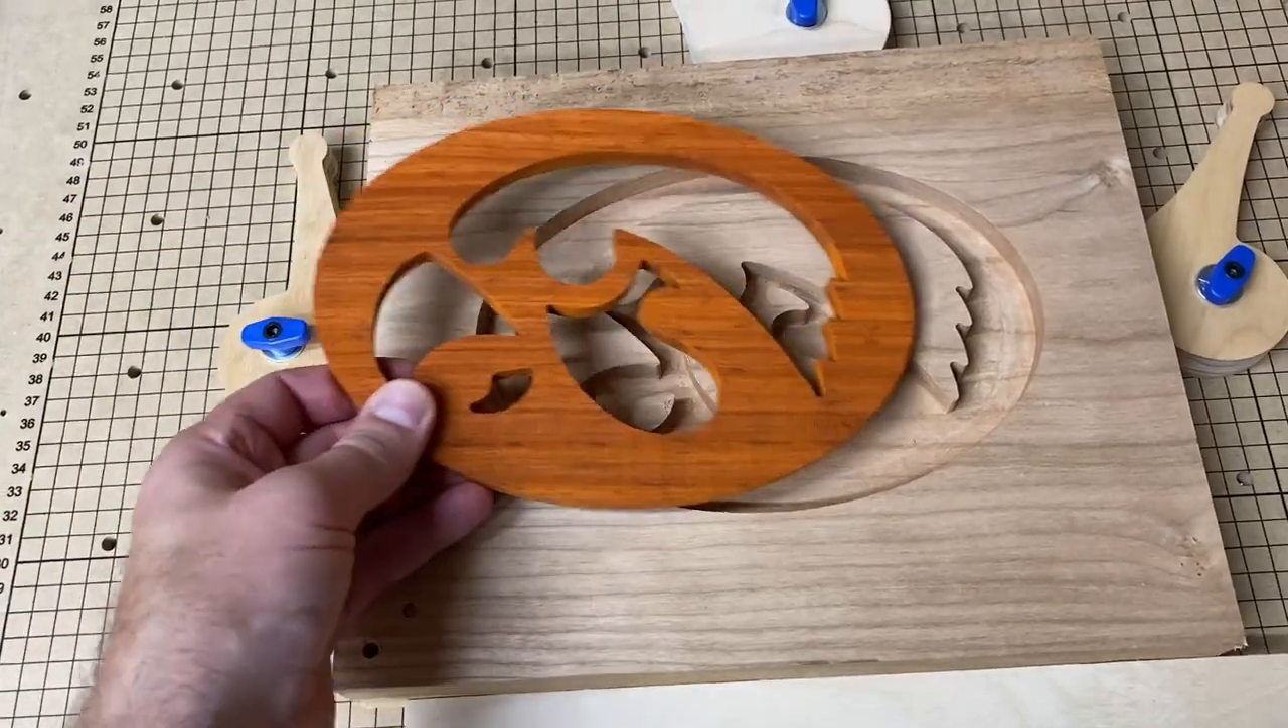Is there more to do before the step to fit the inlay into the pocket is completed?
Yes.